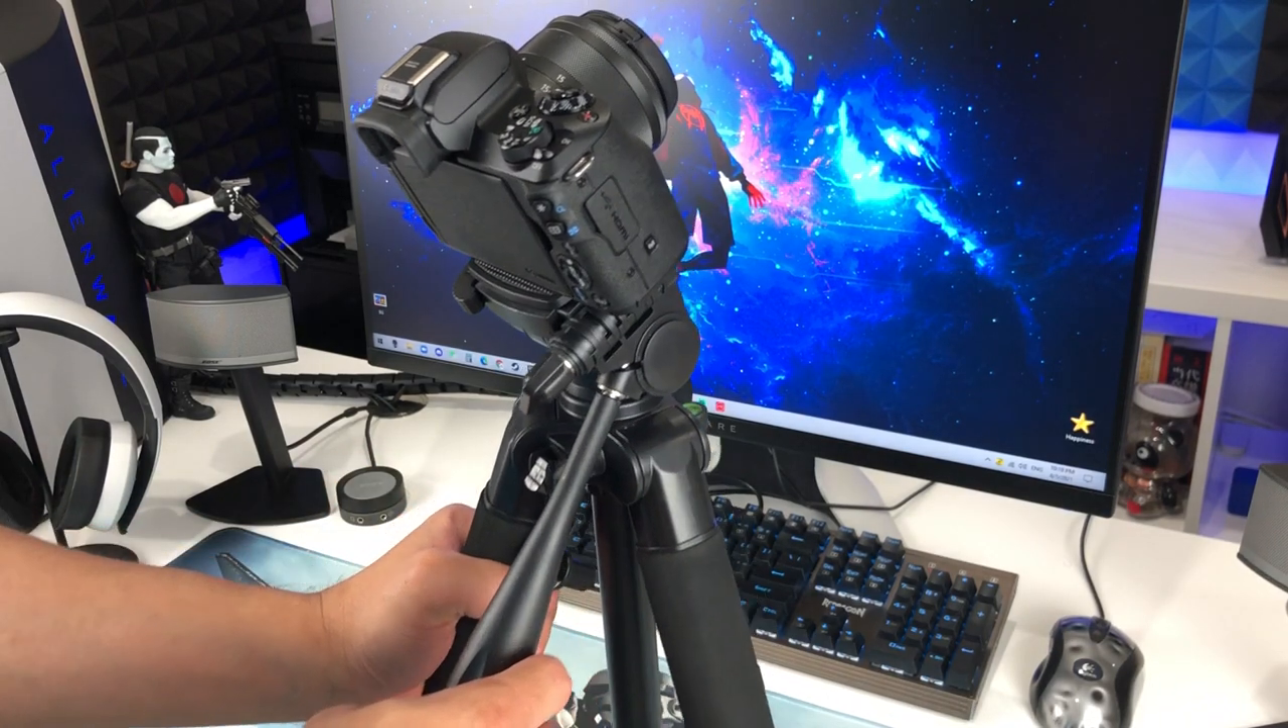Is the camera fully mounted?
Yes.